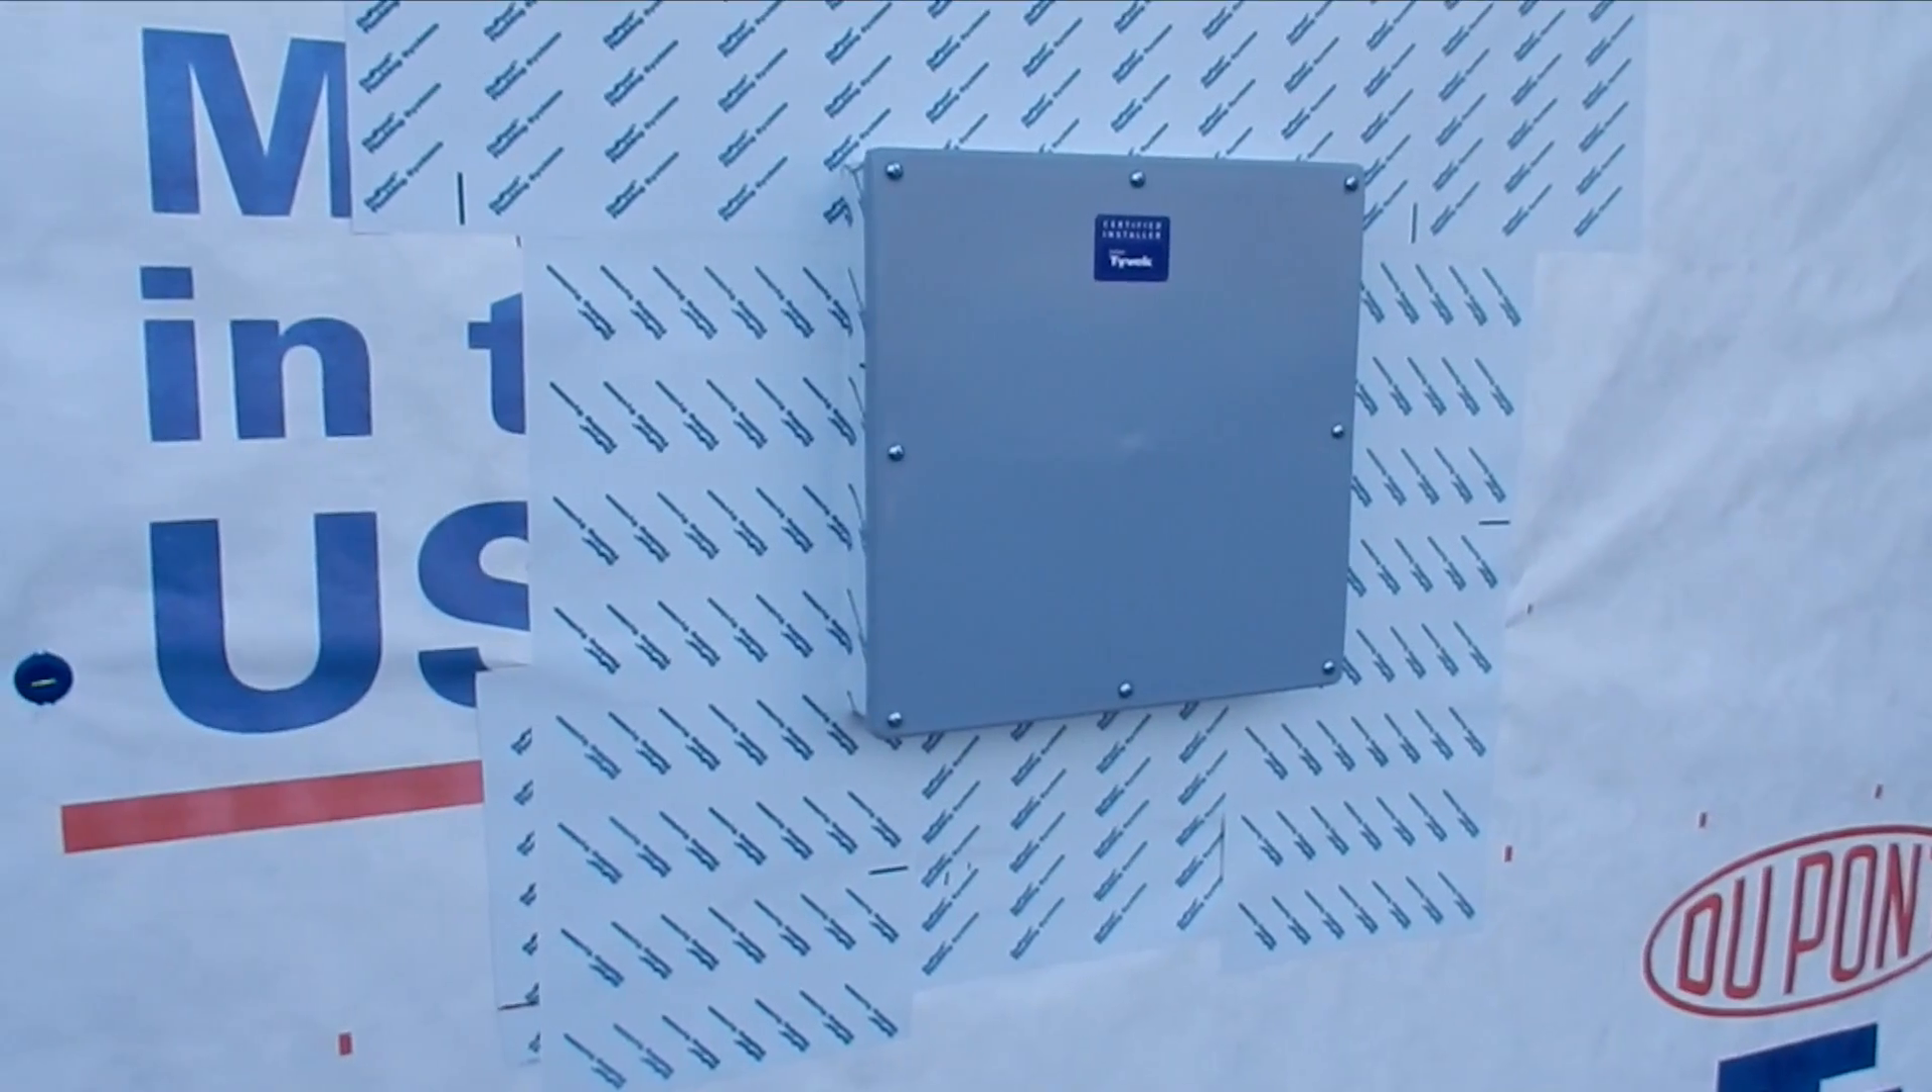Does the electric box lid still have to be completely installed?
No.